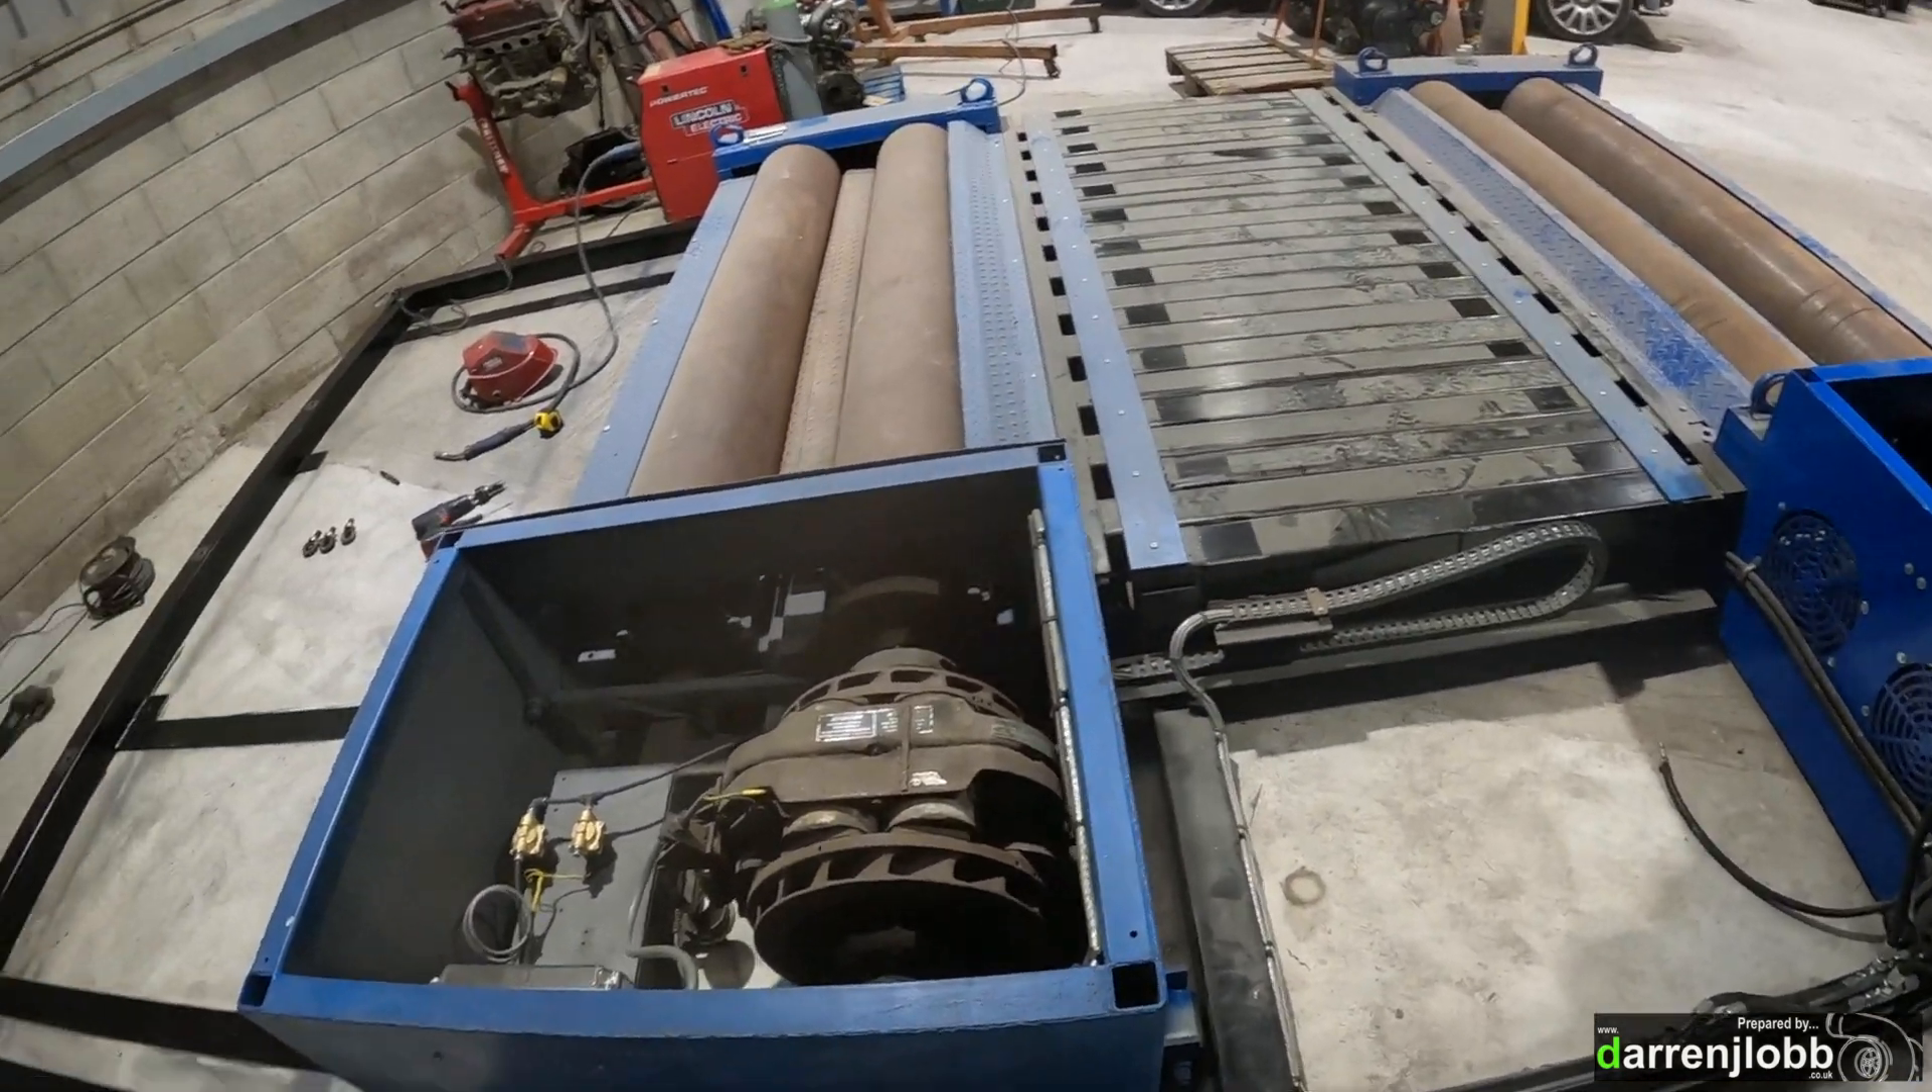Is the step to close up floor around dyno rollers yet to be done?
Yes.